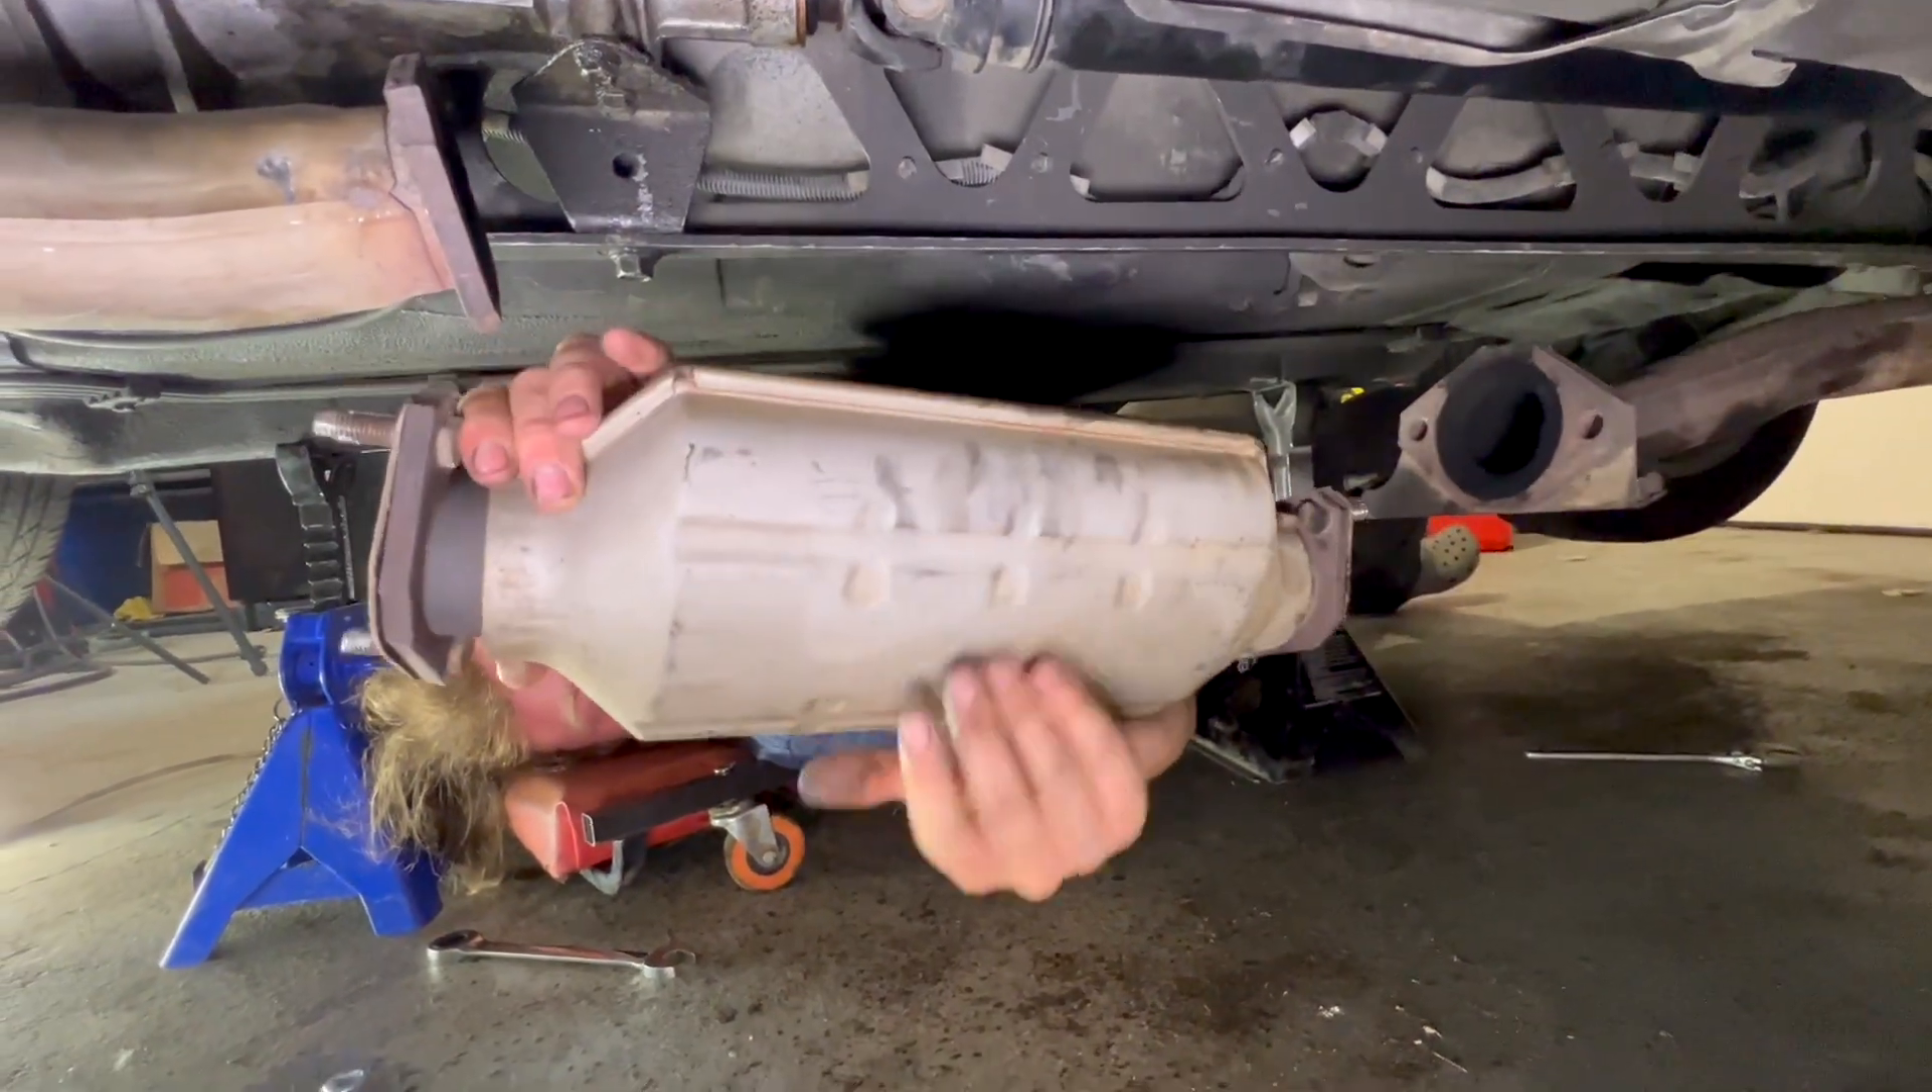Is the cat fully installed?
No.